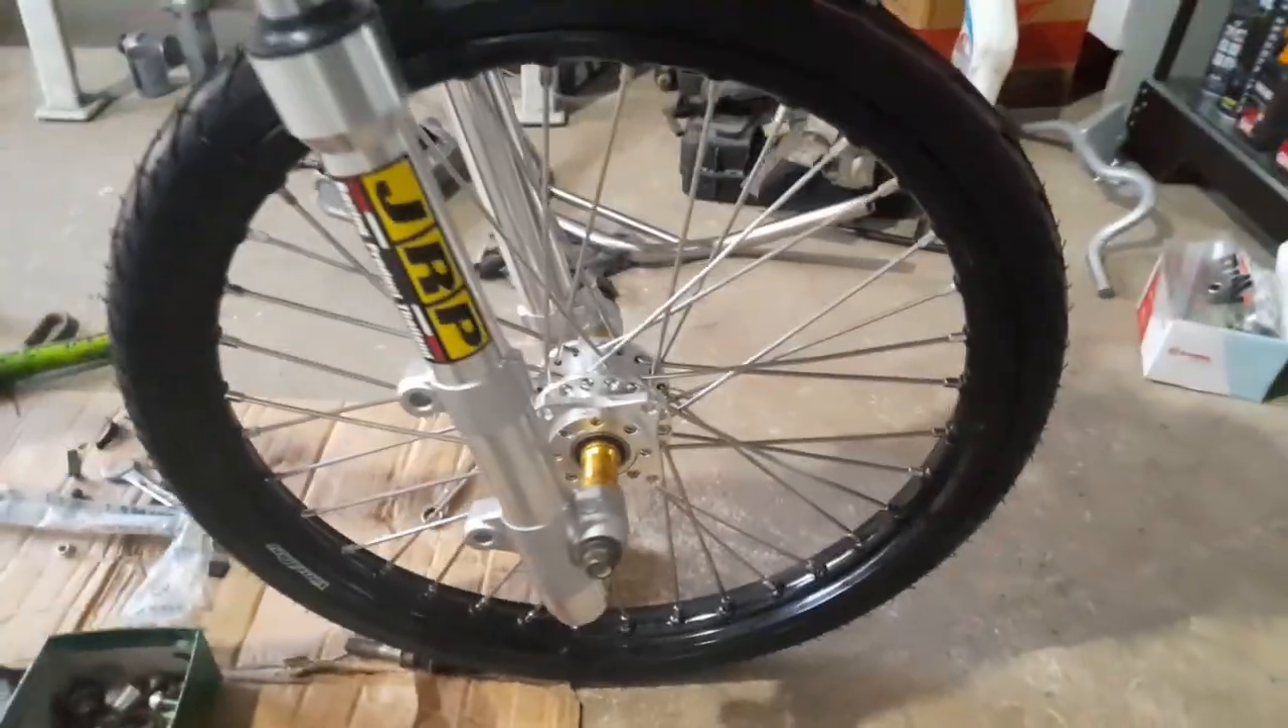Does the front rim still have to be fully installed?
No.